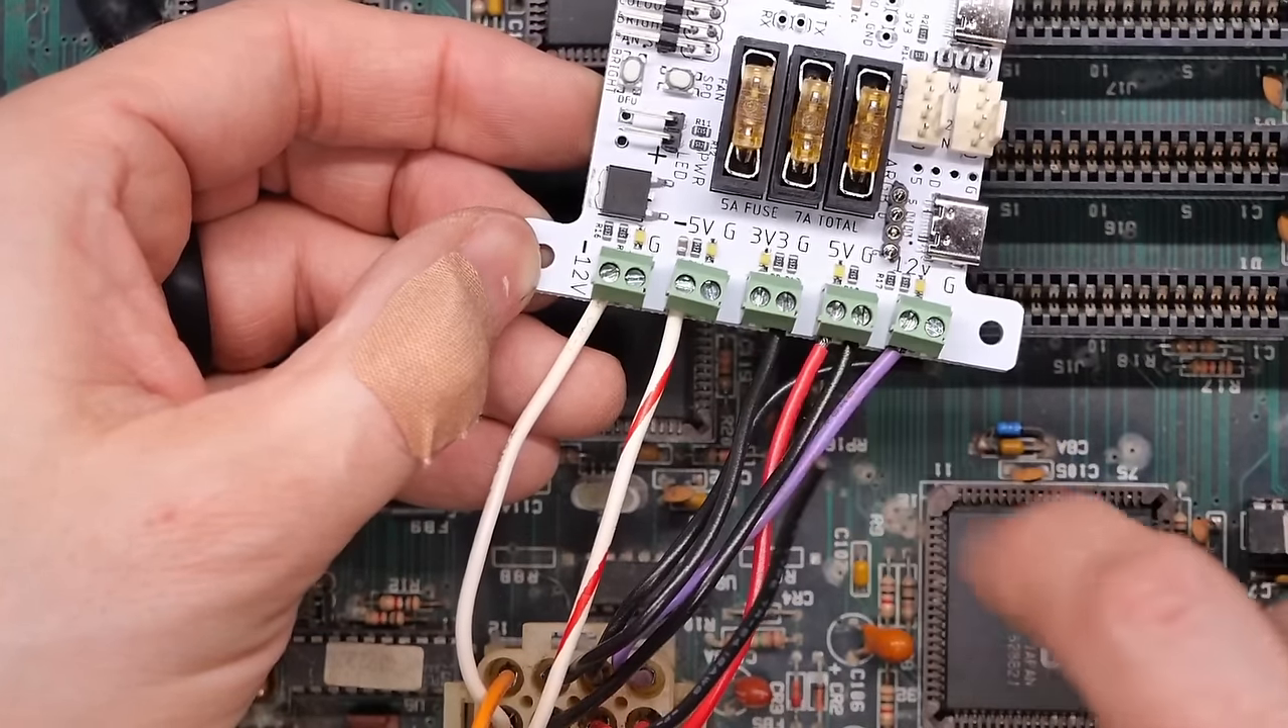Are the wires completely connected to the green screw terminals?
Yes.